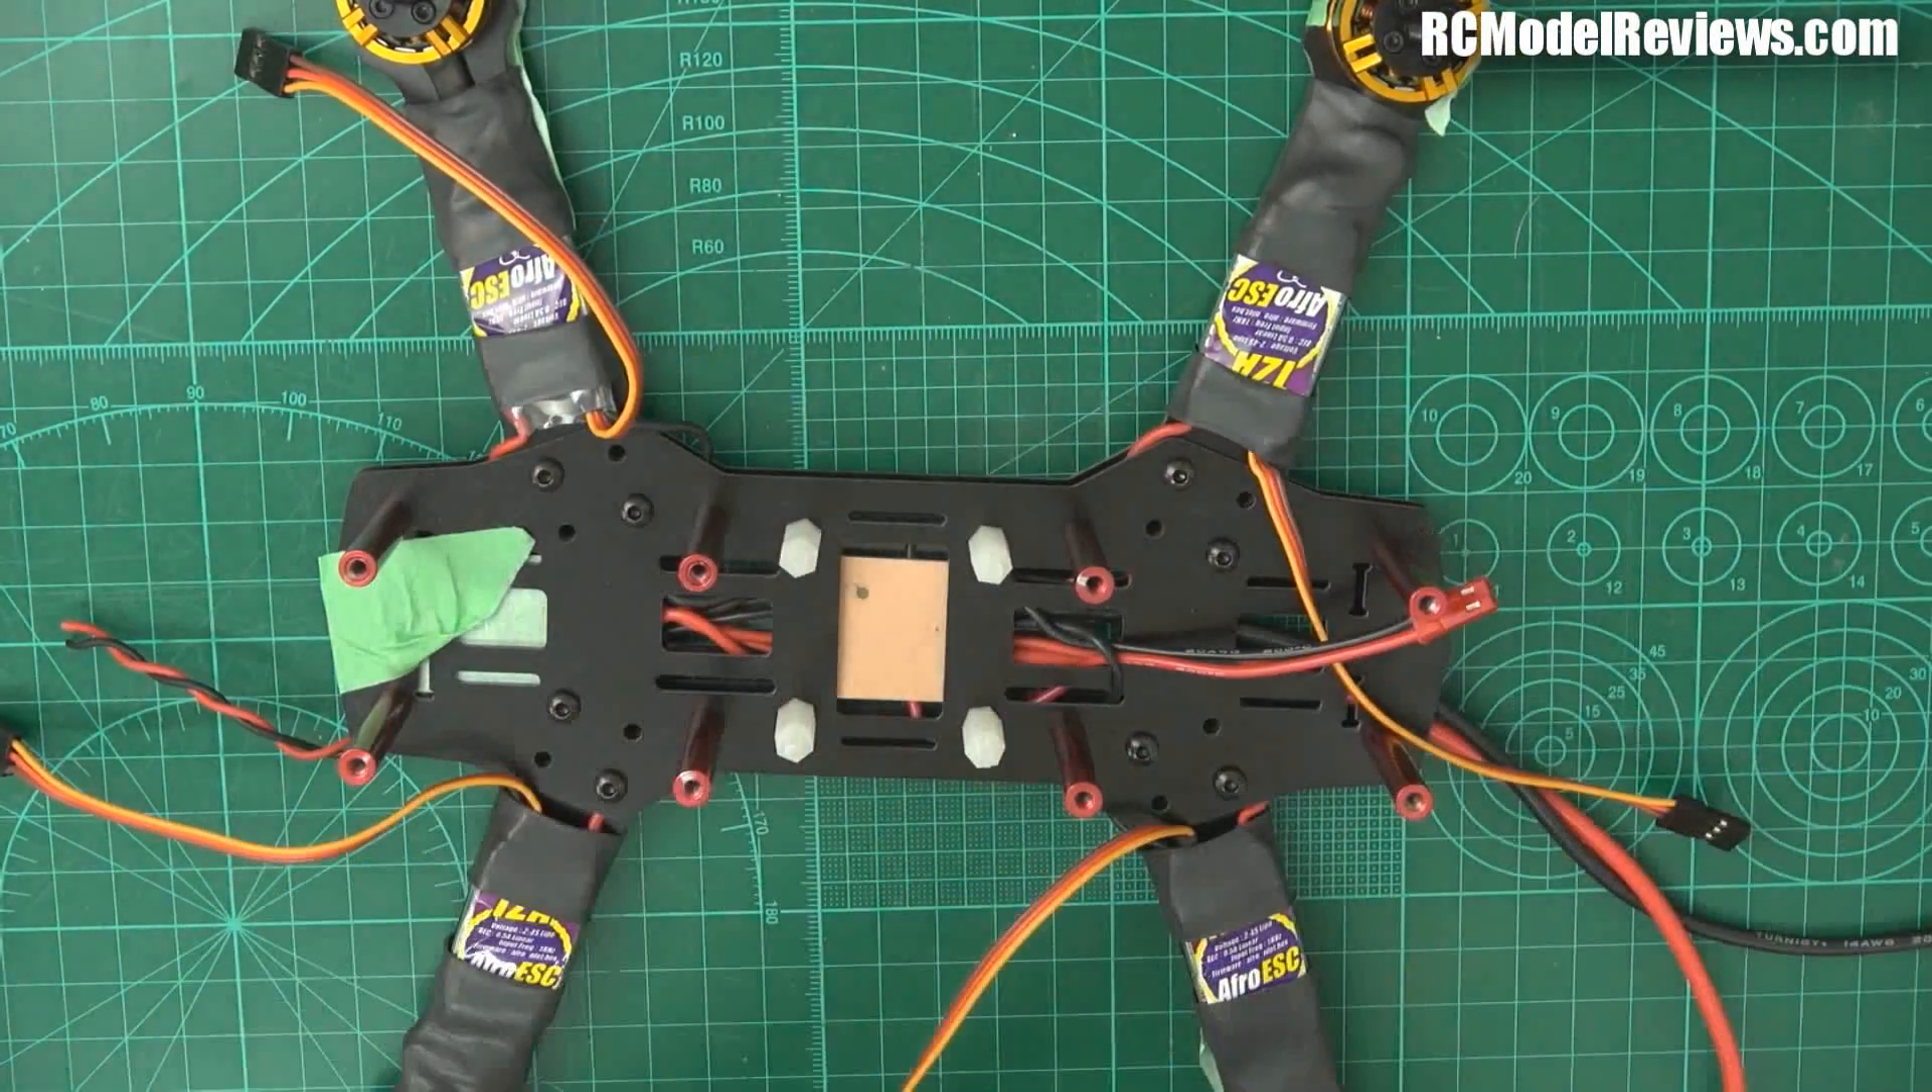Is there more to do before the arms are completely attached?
No.